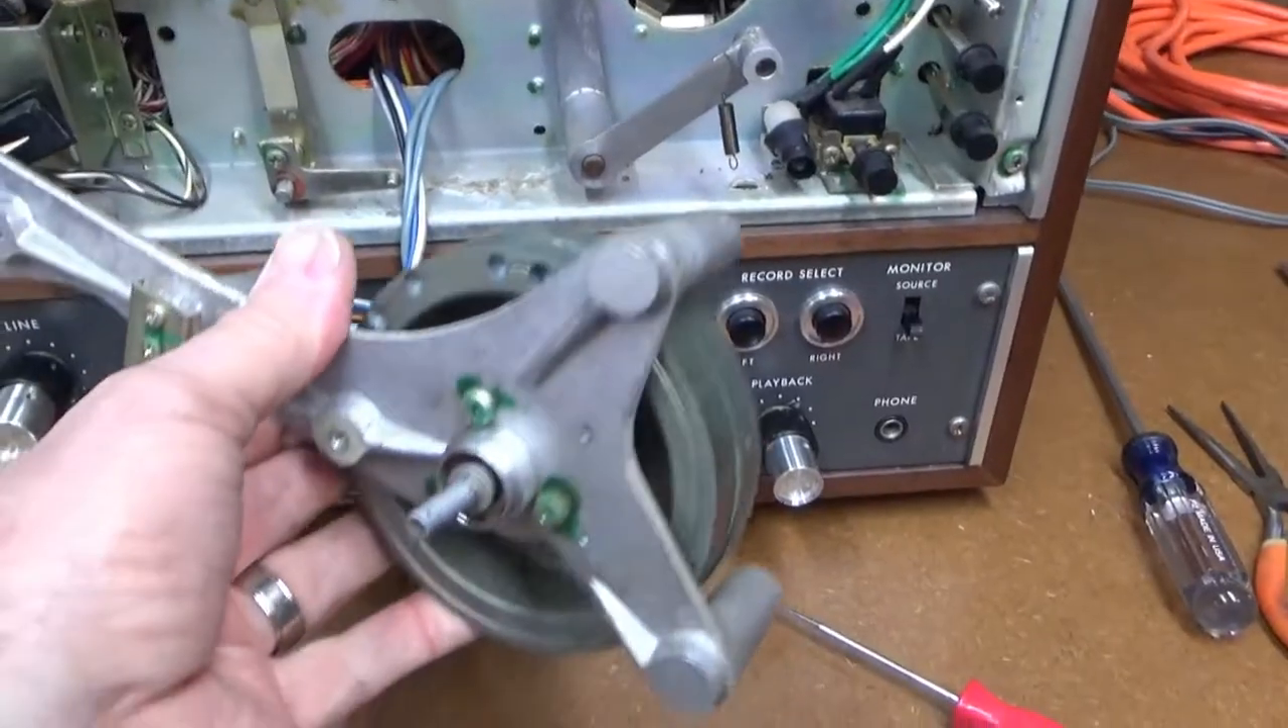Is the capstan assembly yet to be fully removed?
No.